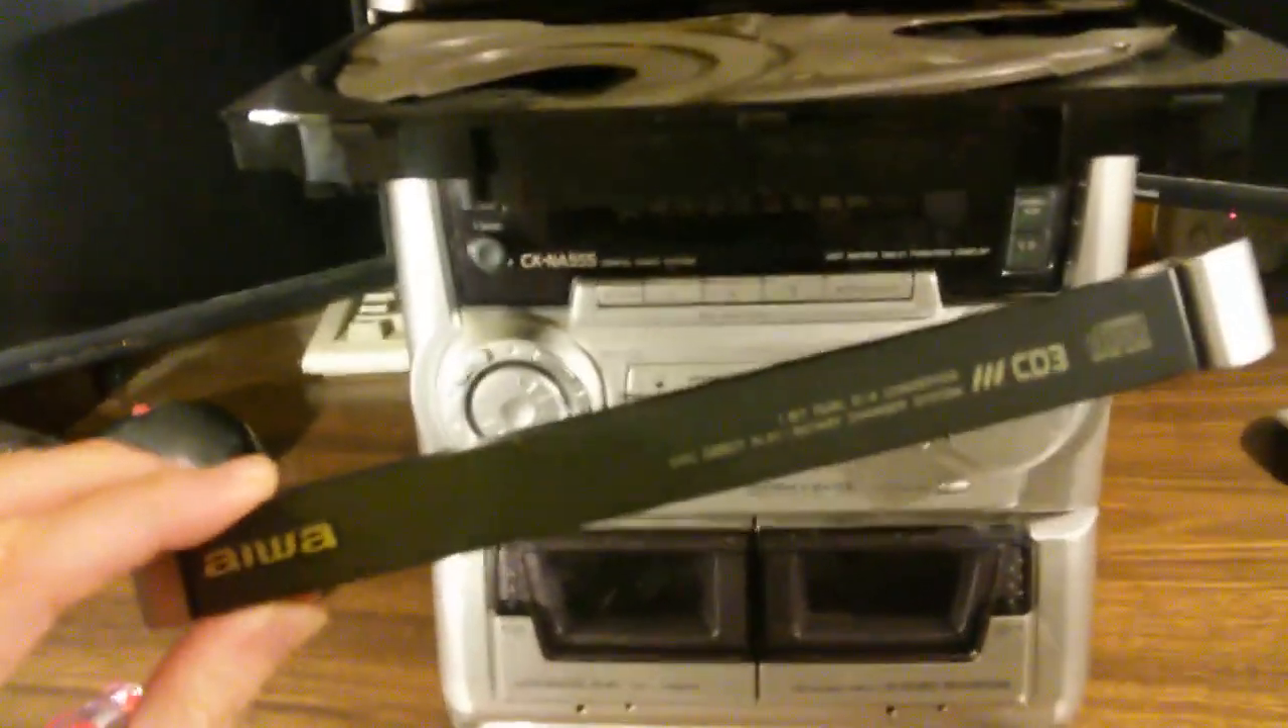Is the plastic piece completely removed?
Yes.